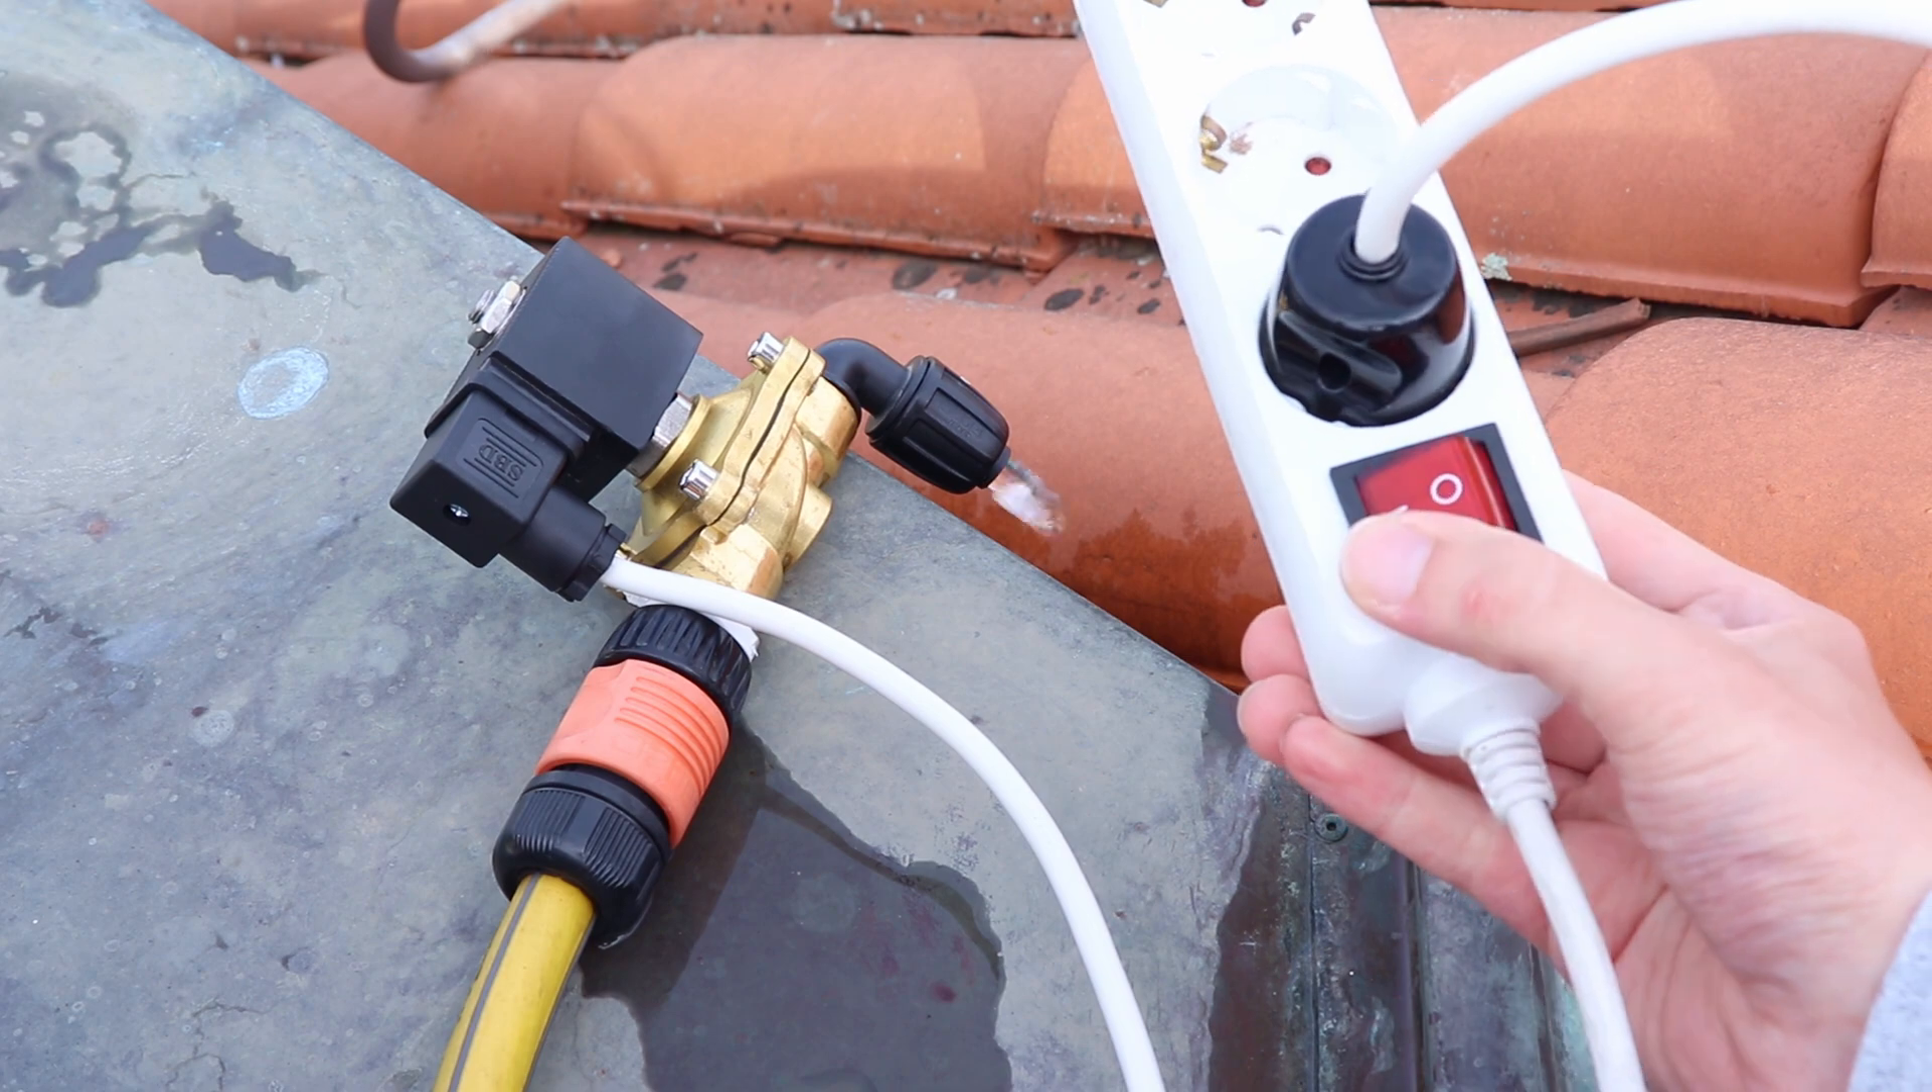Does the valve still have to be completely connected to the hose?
No.